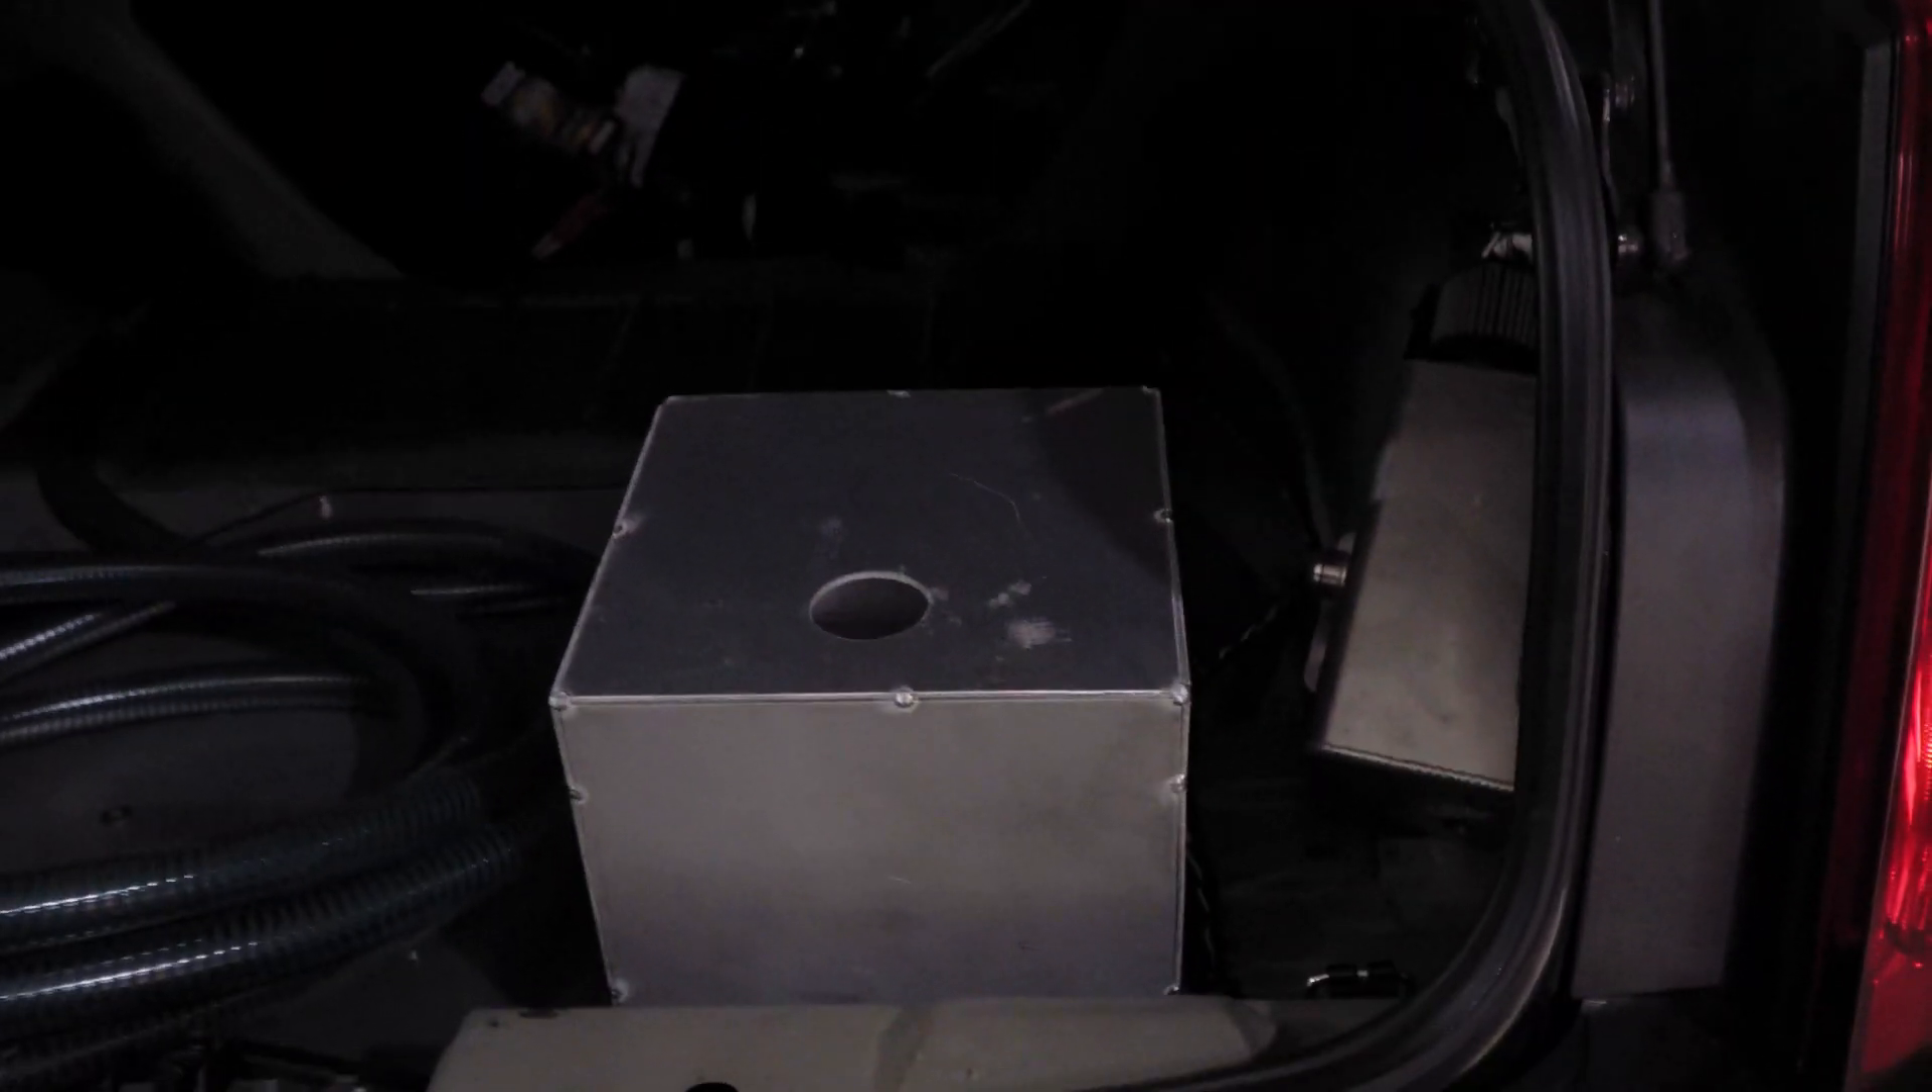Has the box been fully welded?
No.